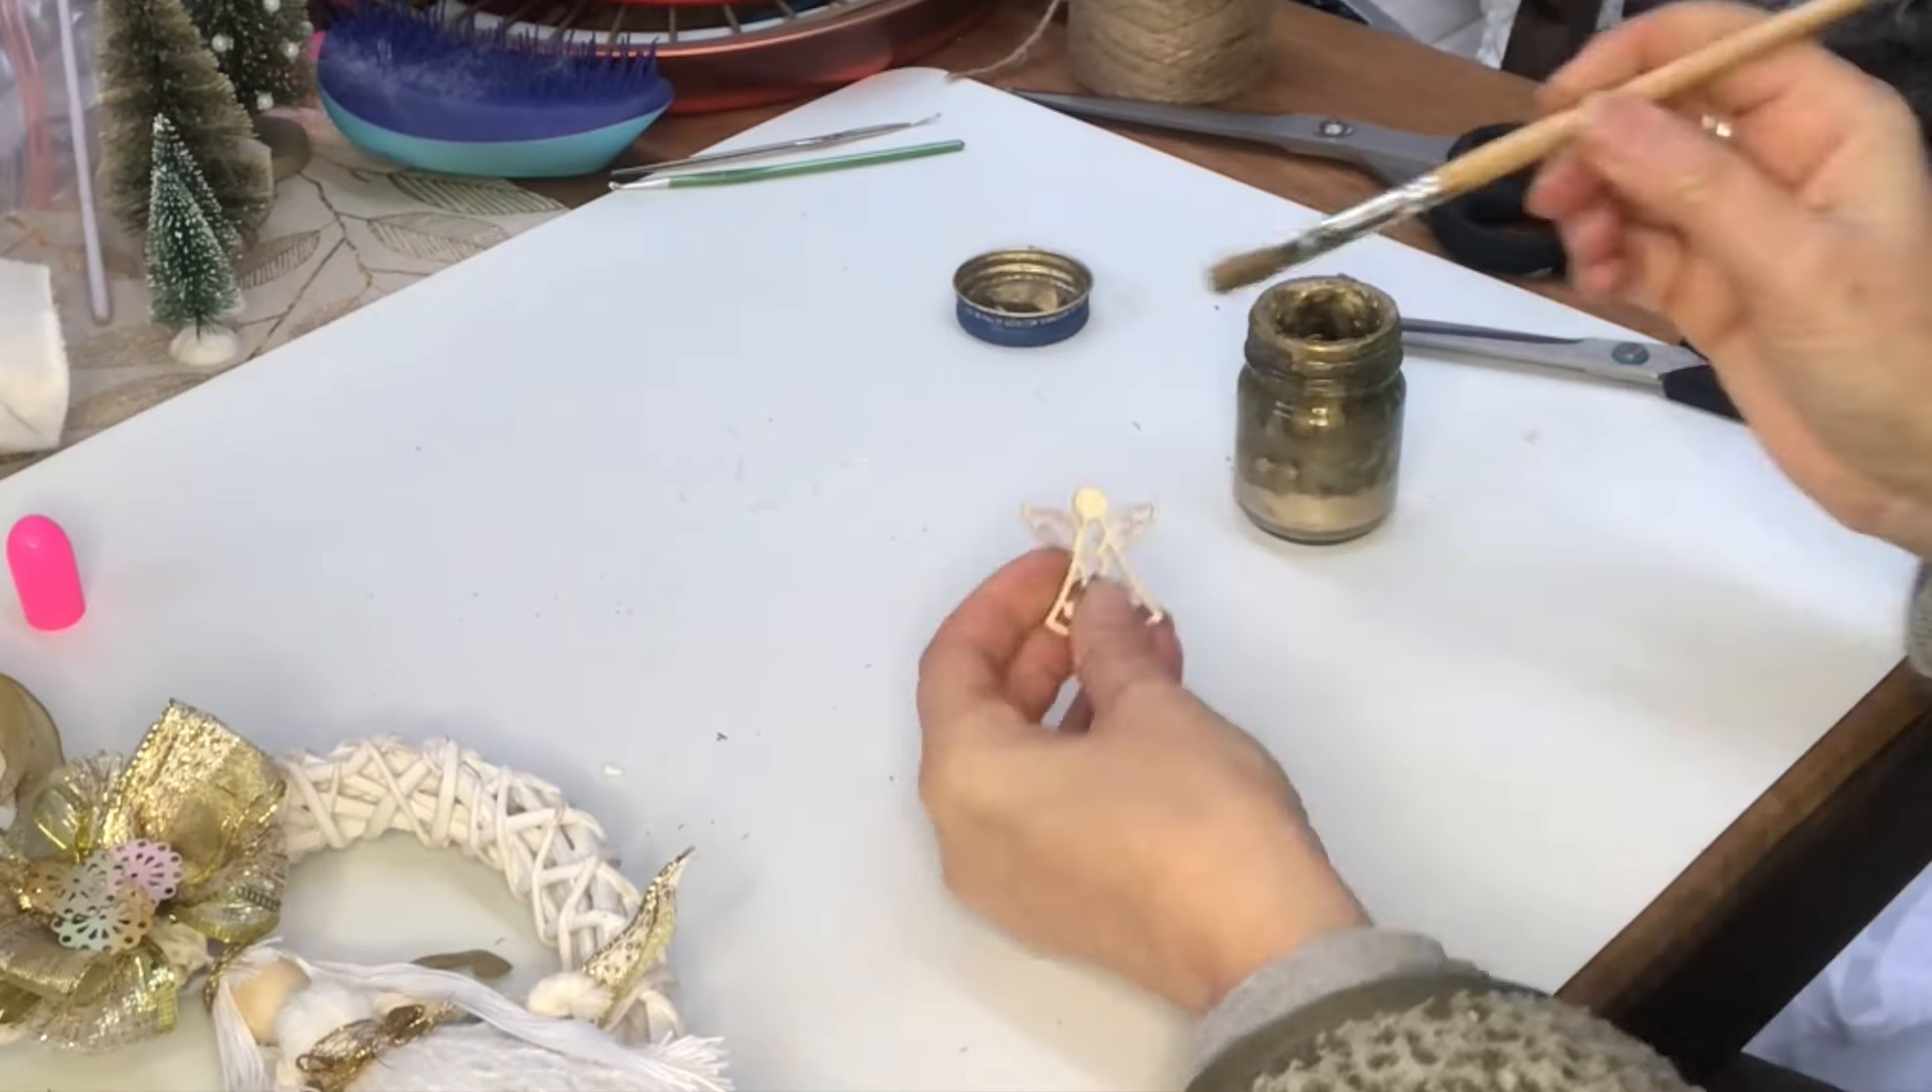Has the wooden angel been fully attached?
No.